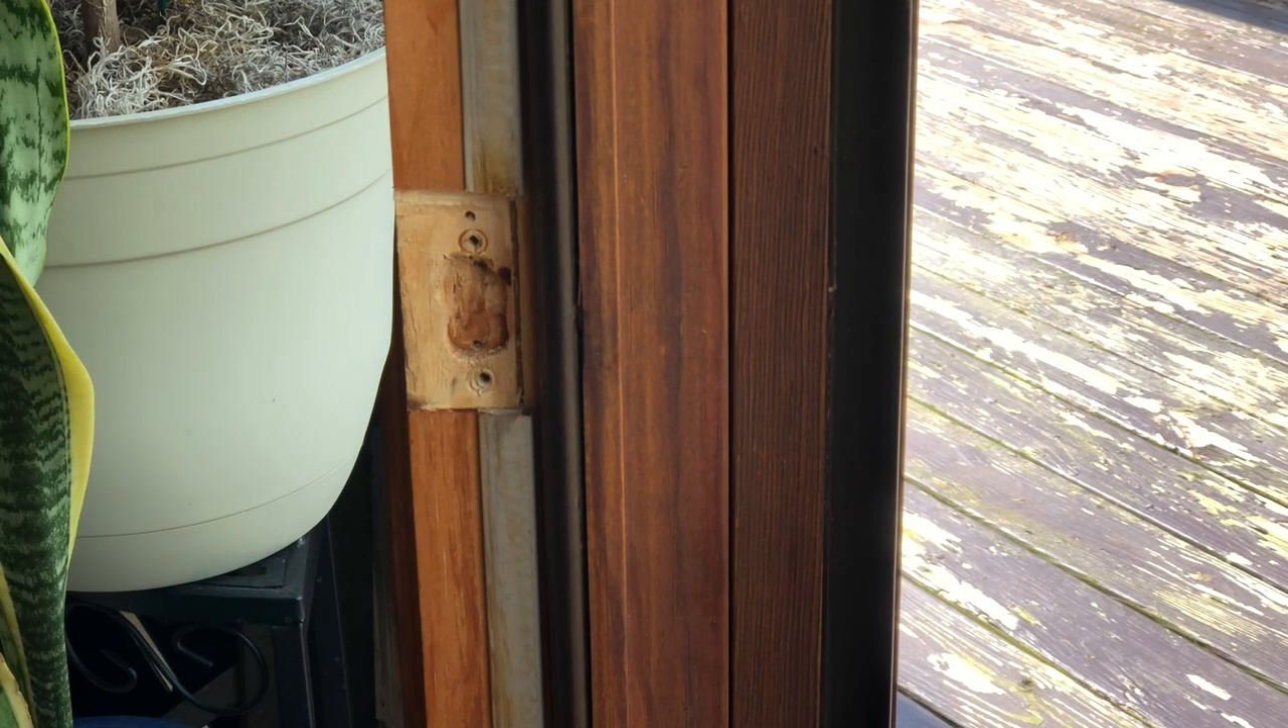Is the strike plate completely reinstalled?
No.